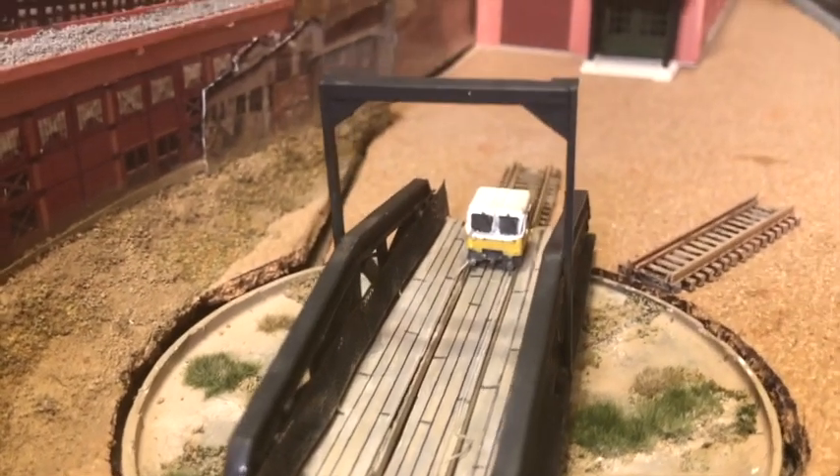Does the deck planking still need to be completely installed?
No.